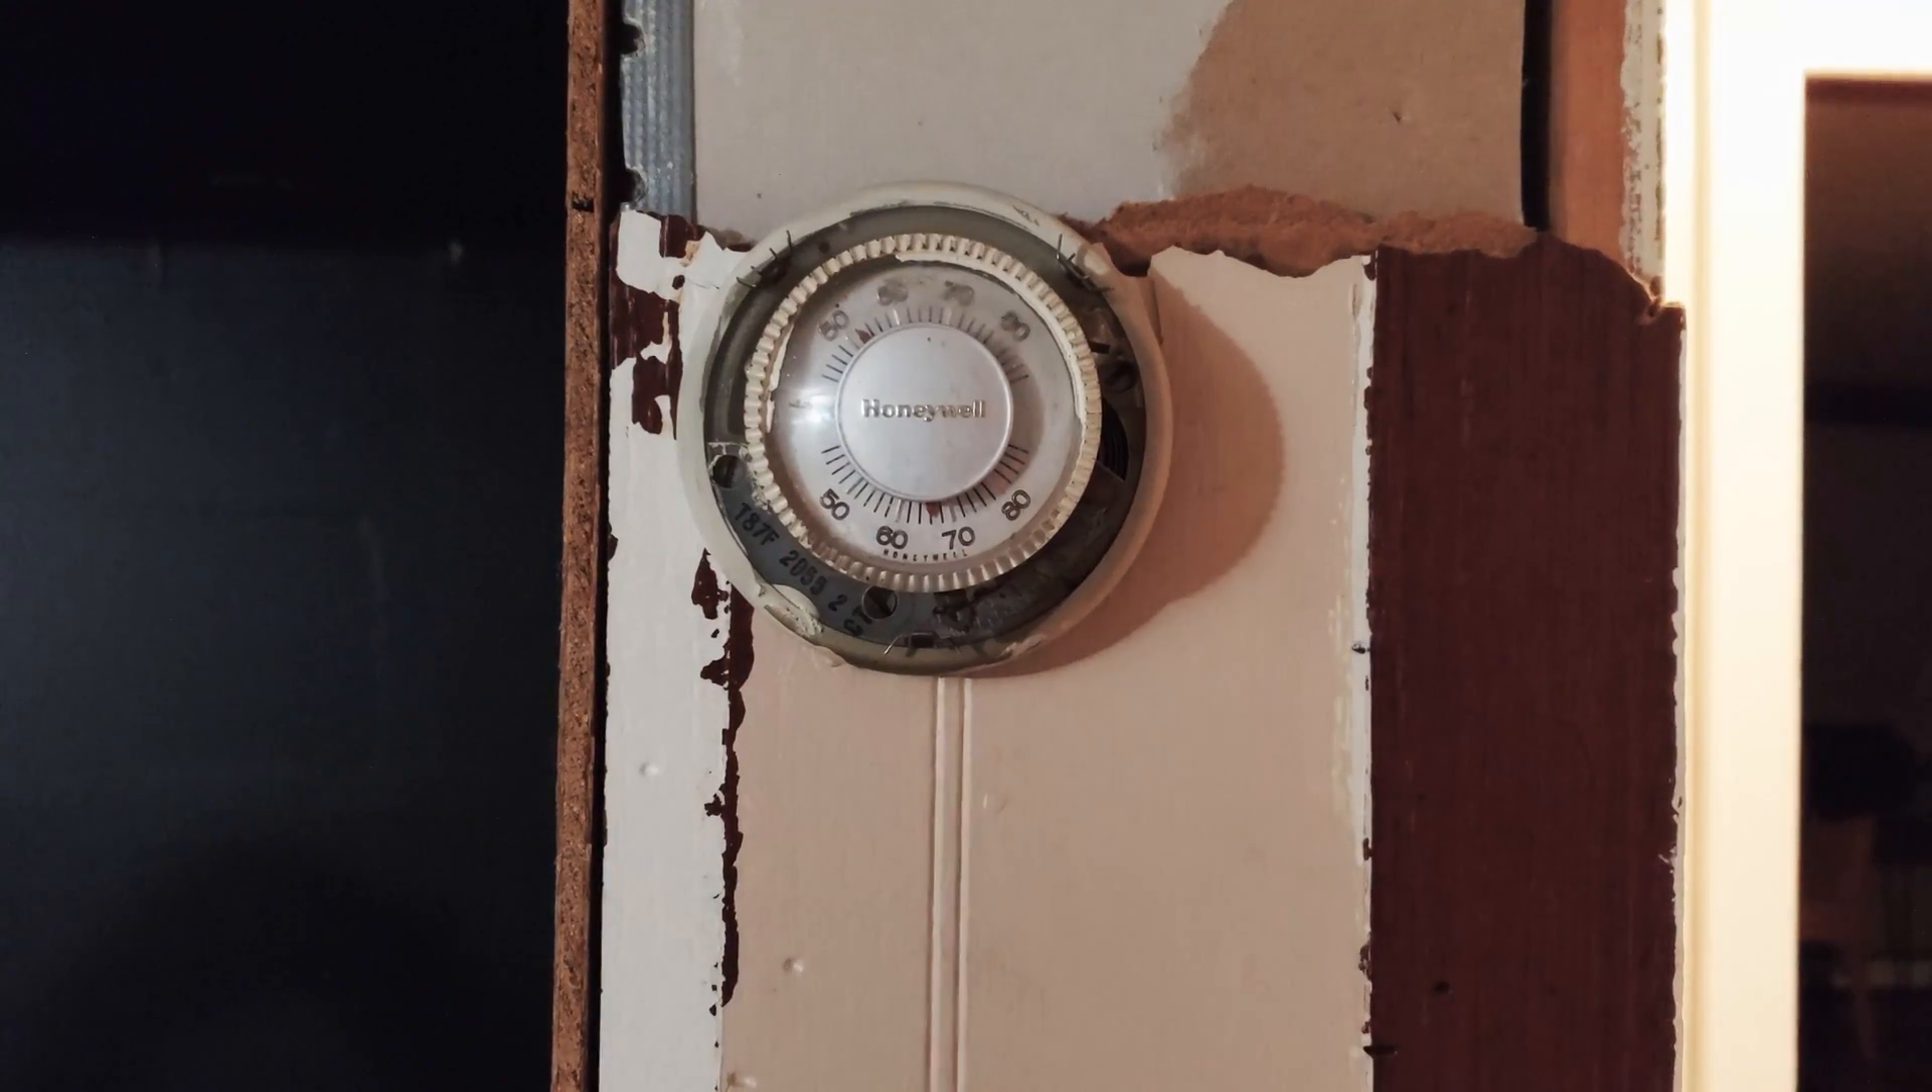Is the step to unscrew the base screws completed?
No.